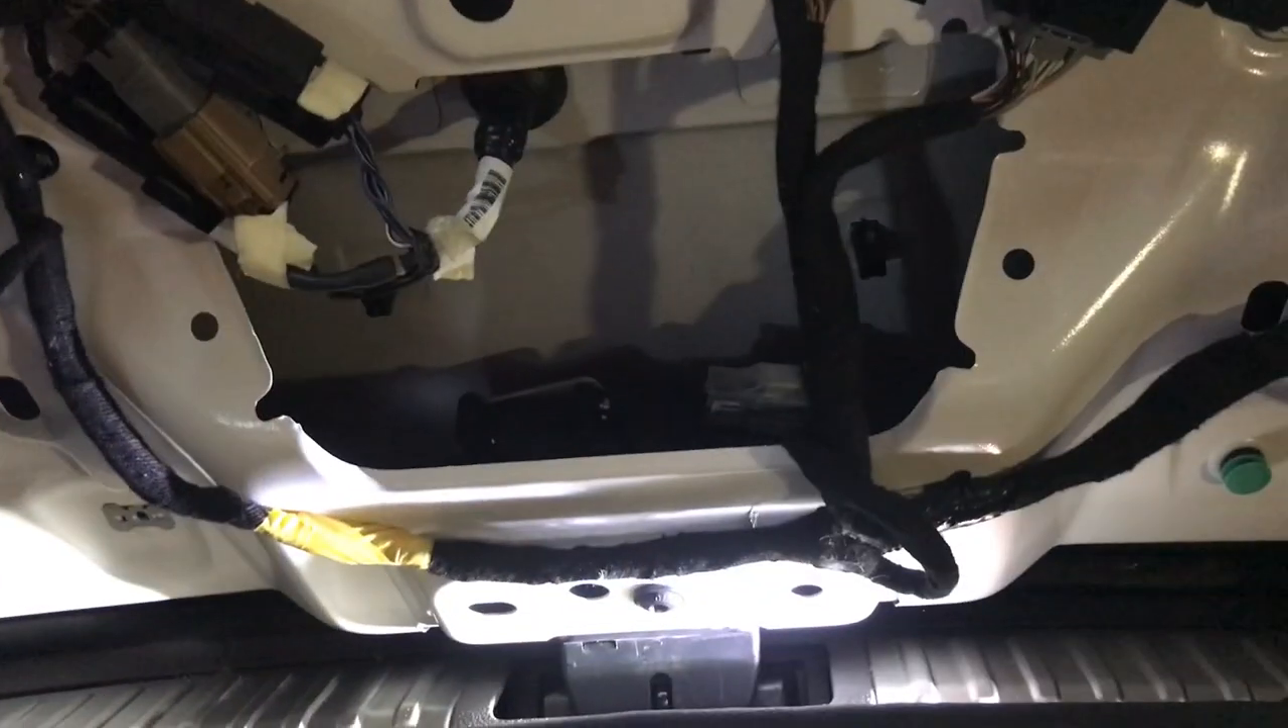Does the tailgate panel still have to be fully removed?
No.